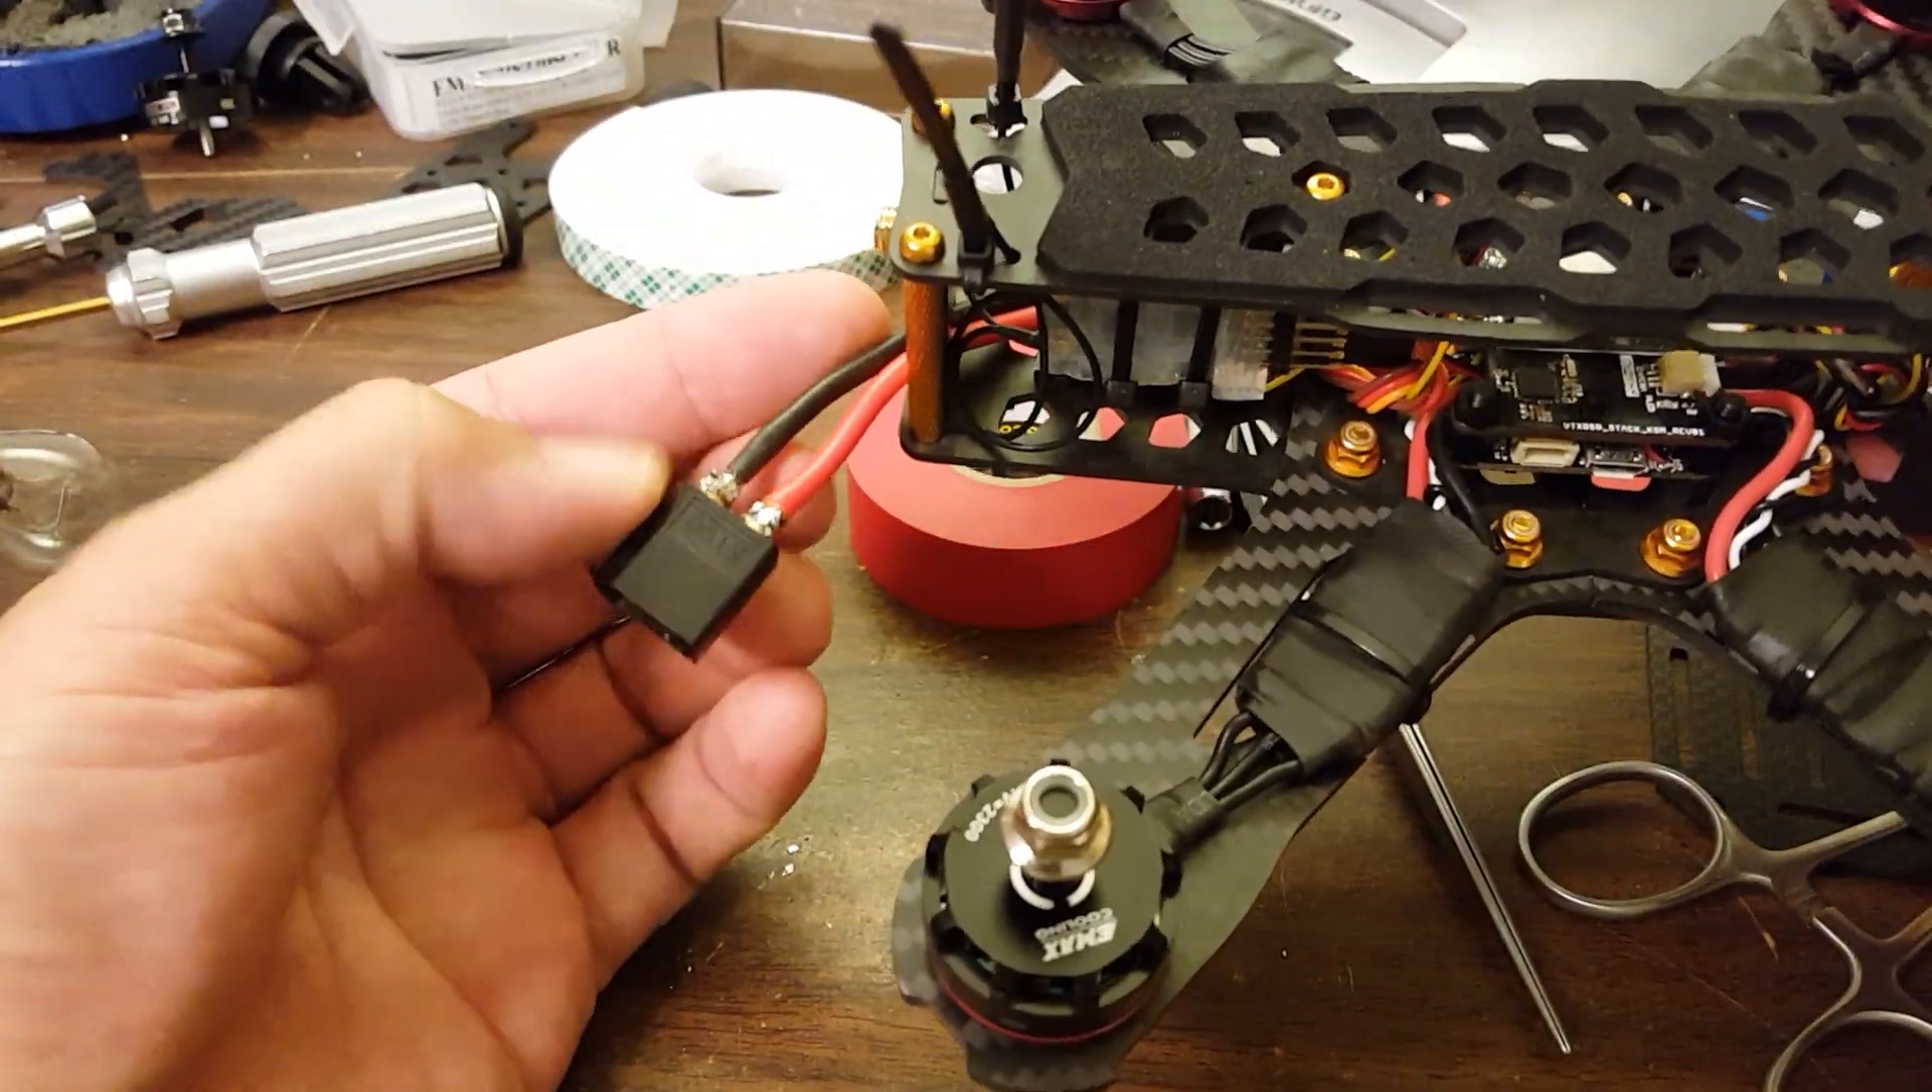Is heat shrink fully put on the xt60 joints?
No.